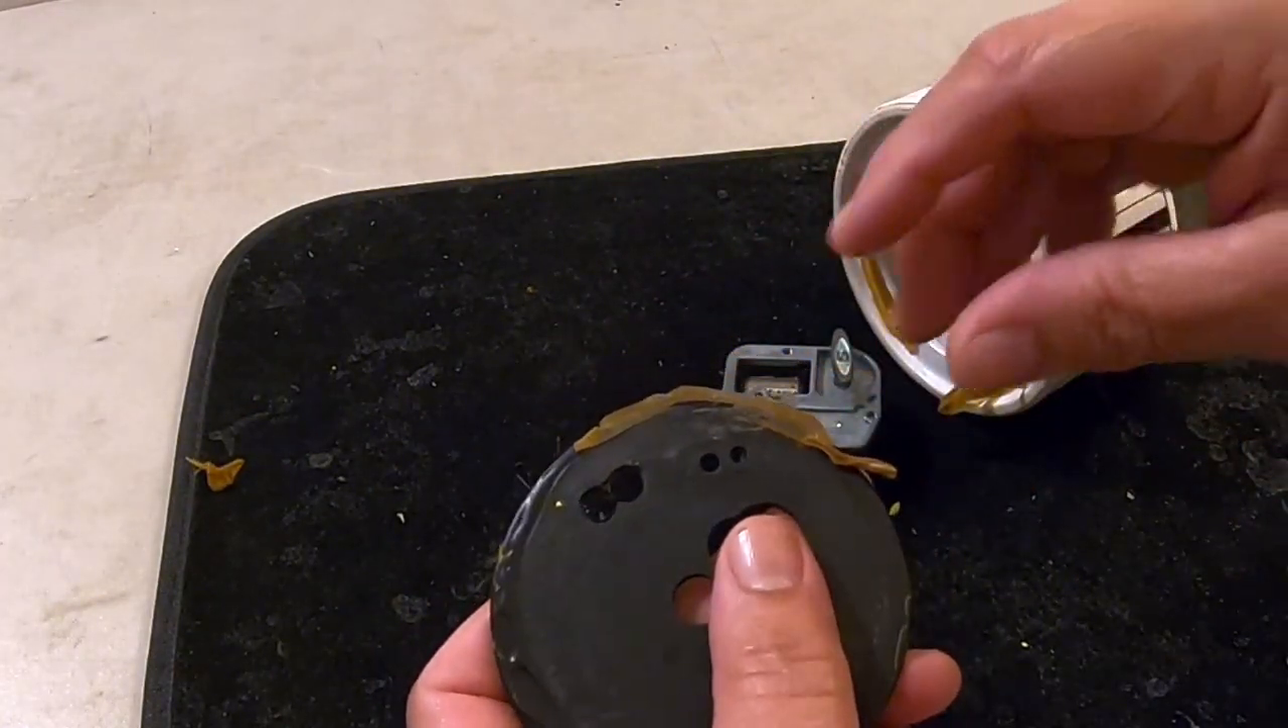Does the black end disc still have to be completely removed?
No.